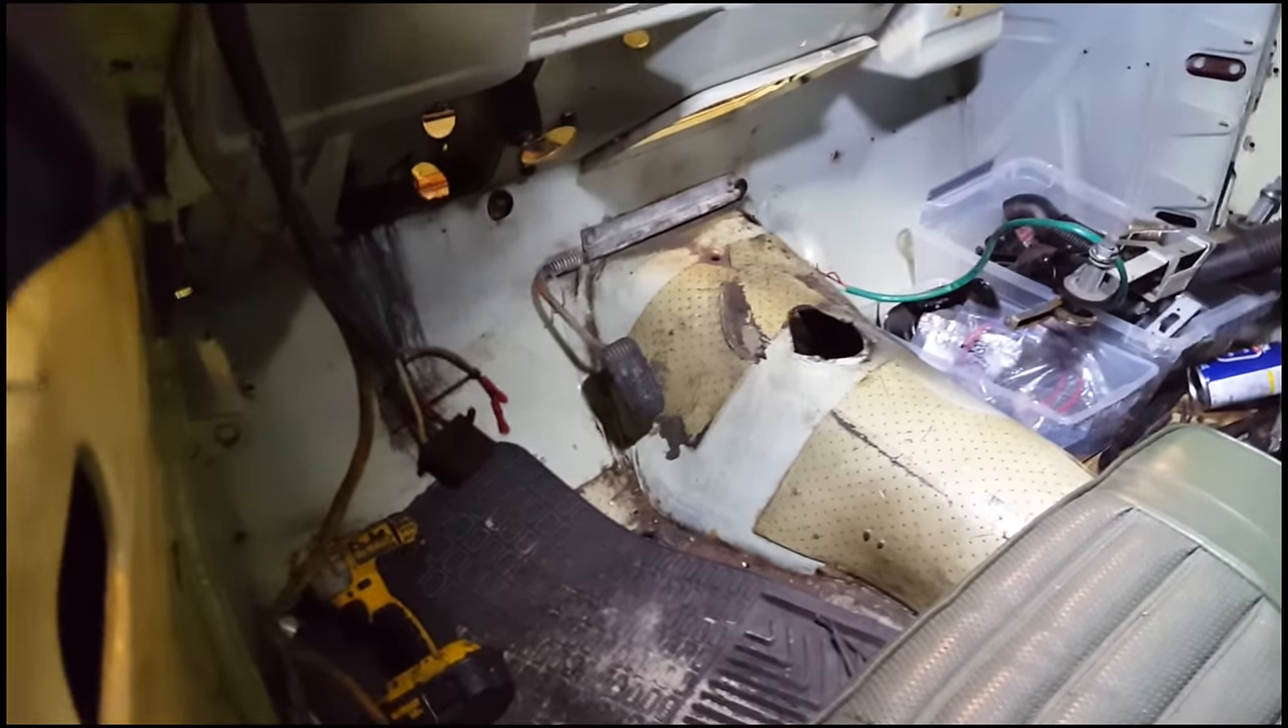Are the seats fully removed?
No.